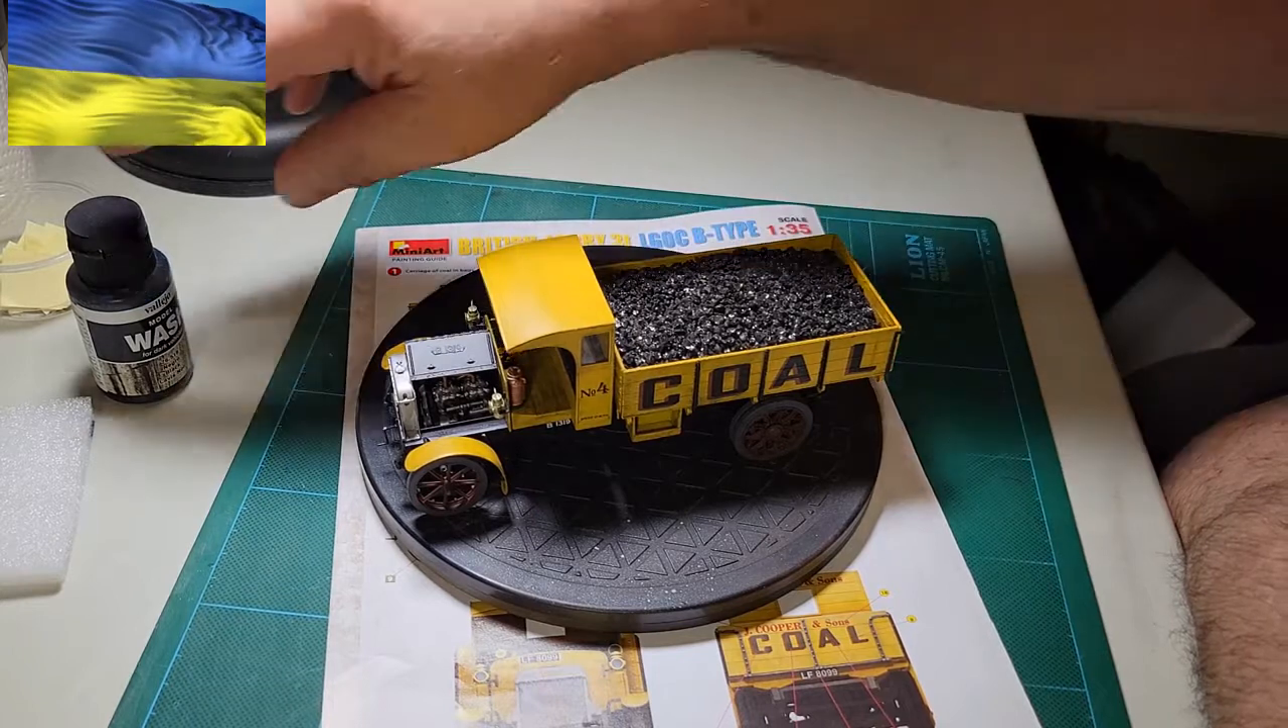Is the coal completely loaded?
Yes.